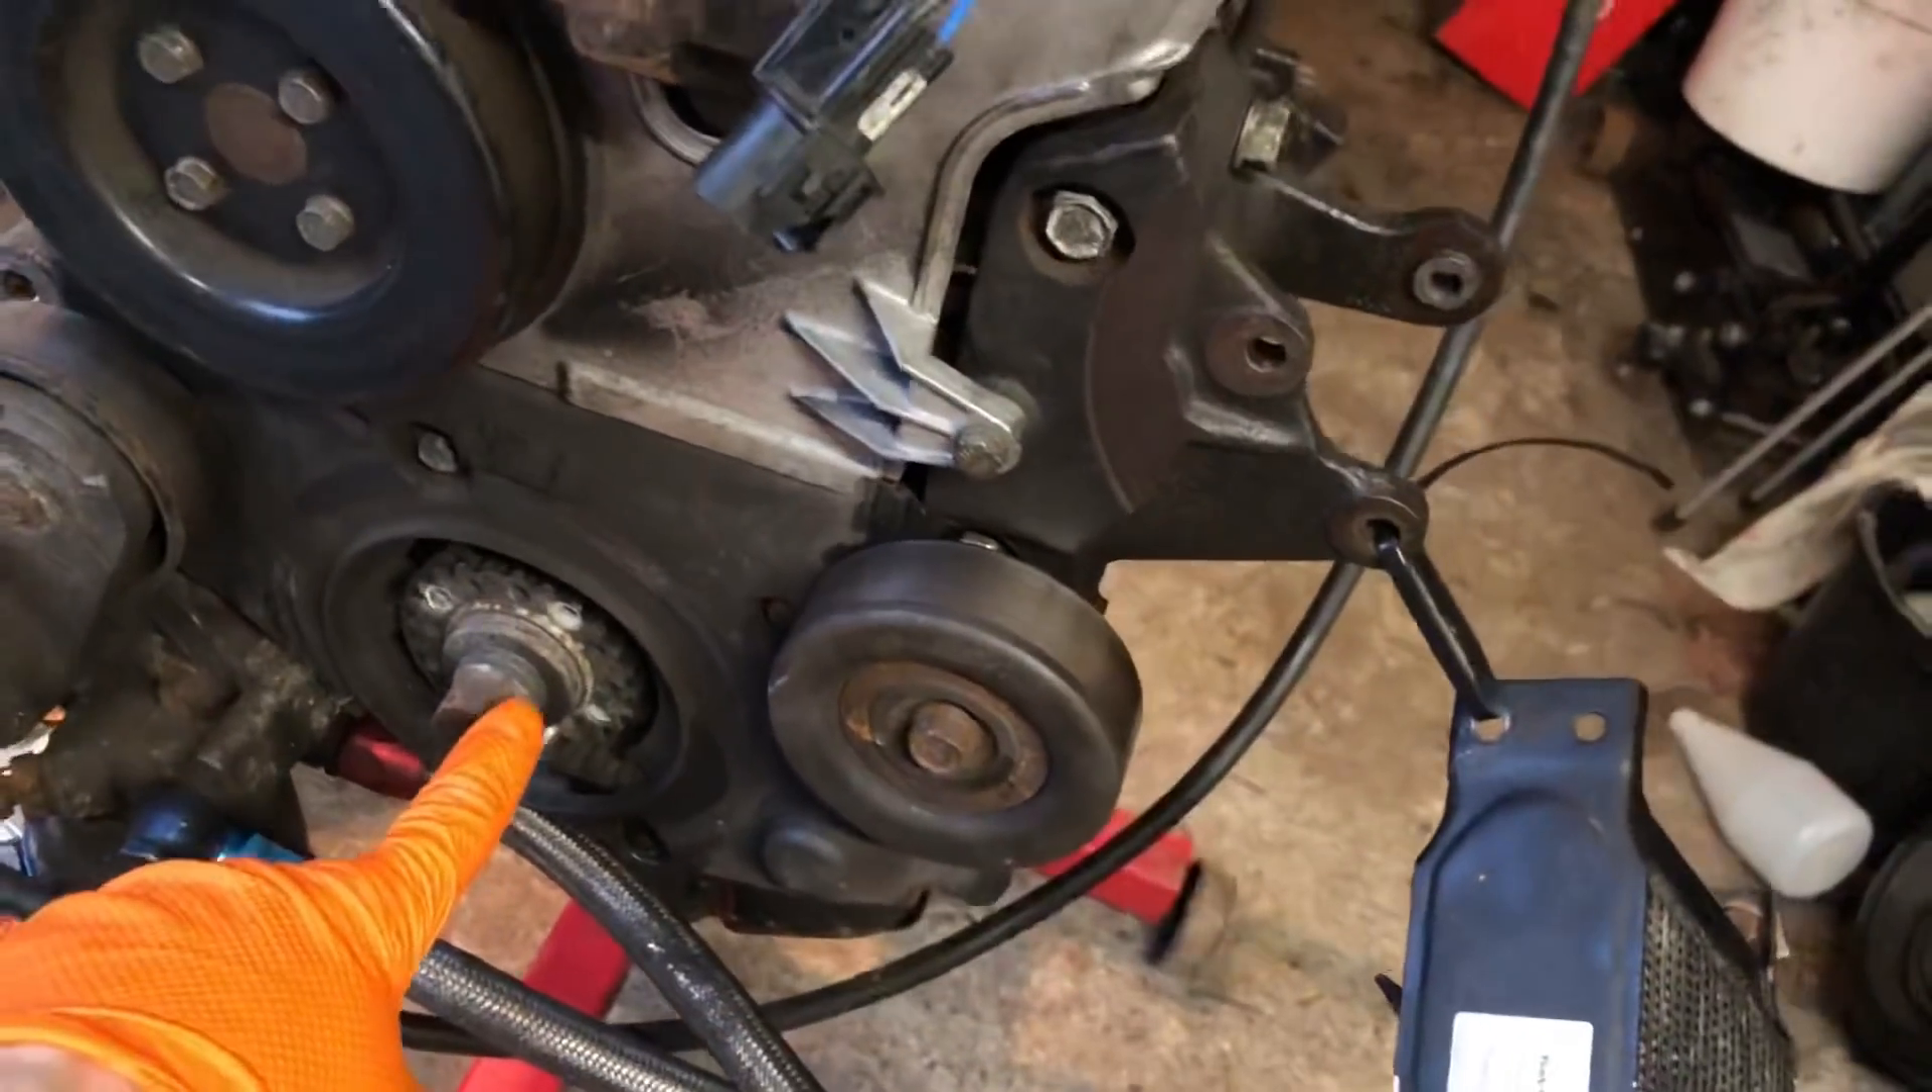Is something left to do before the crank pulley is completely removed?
No.